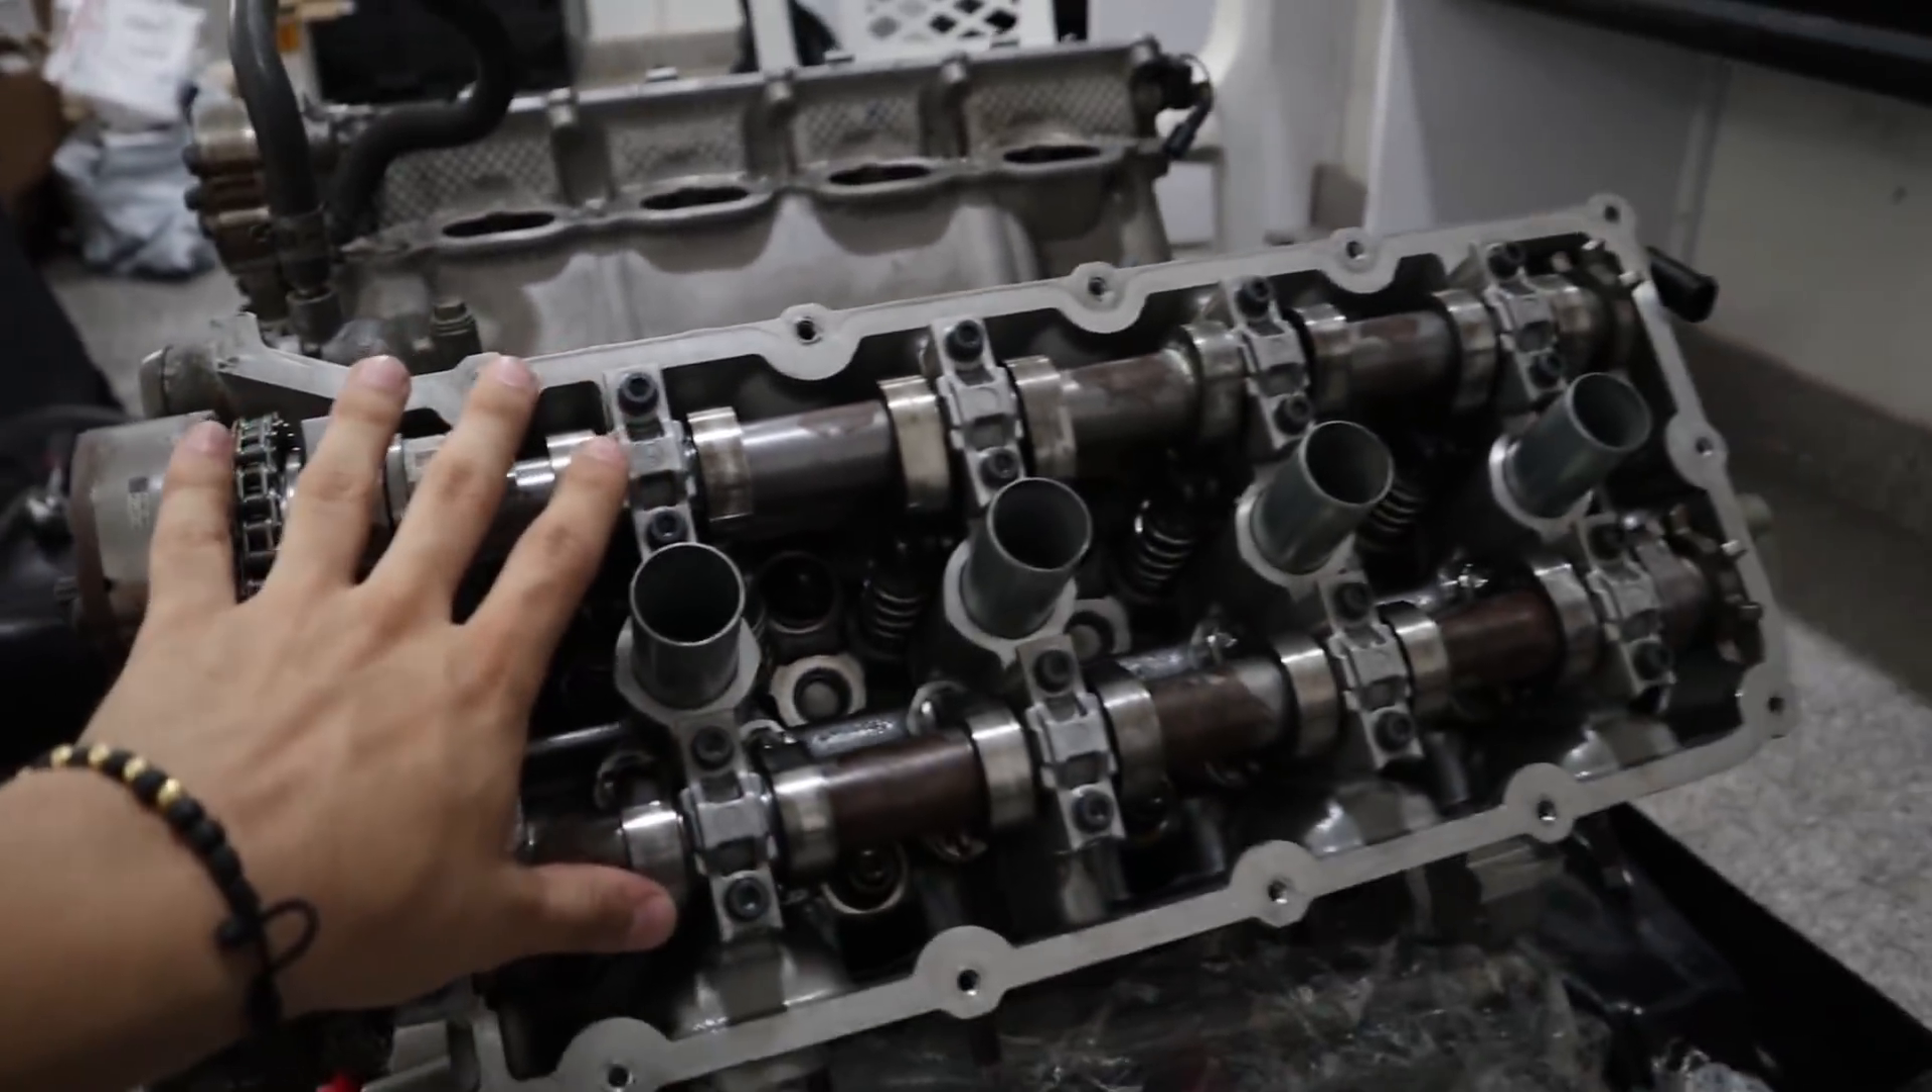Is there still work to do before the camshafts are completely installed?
No.